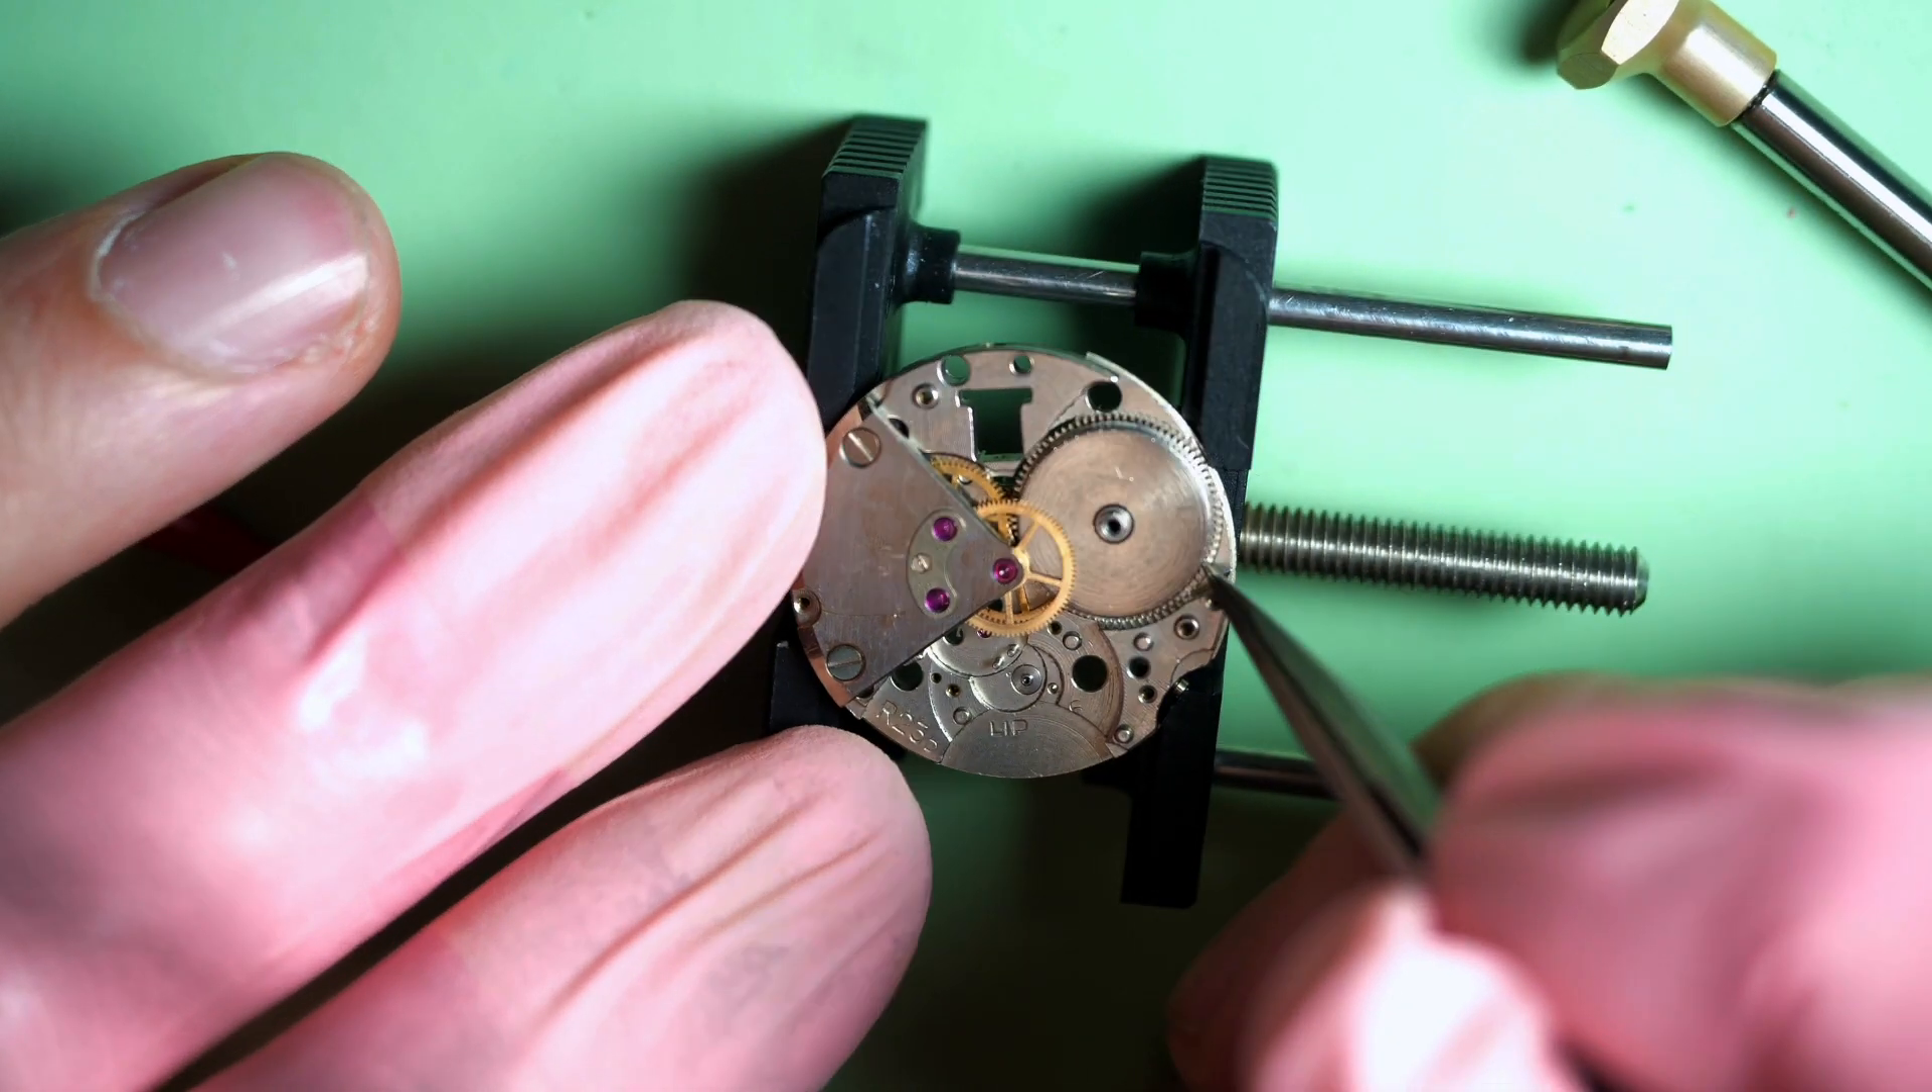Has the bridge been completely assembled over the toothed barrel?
No.